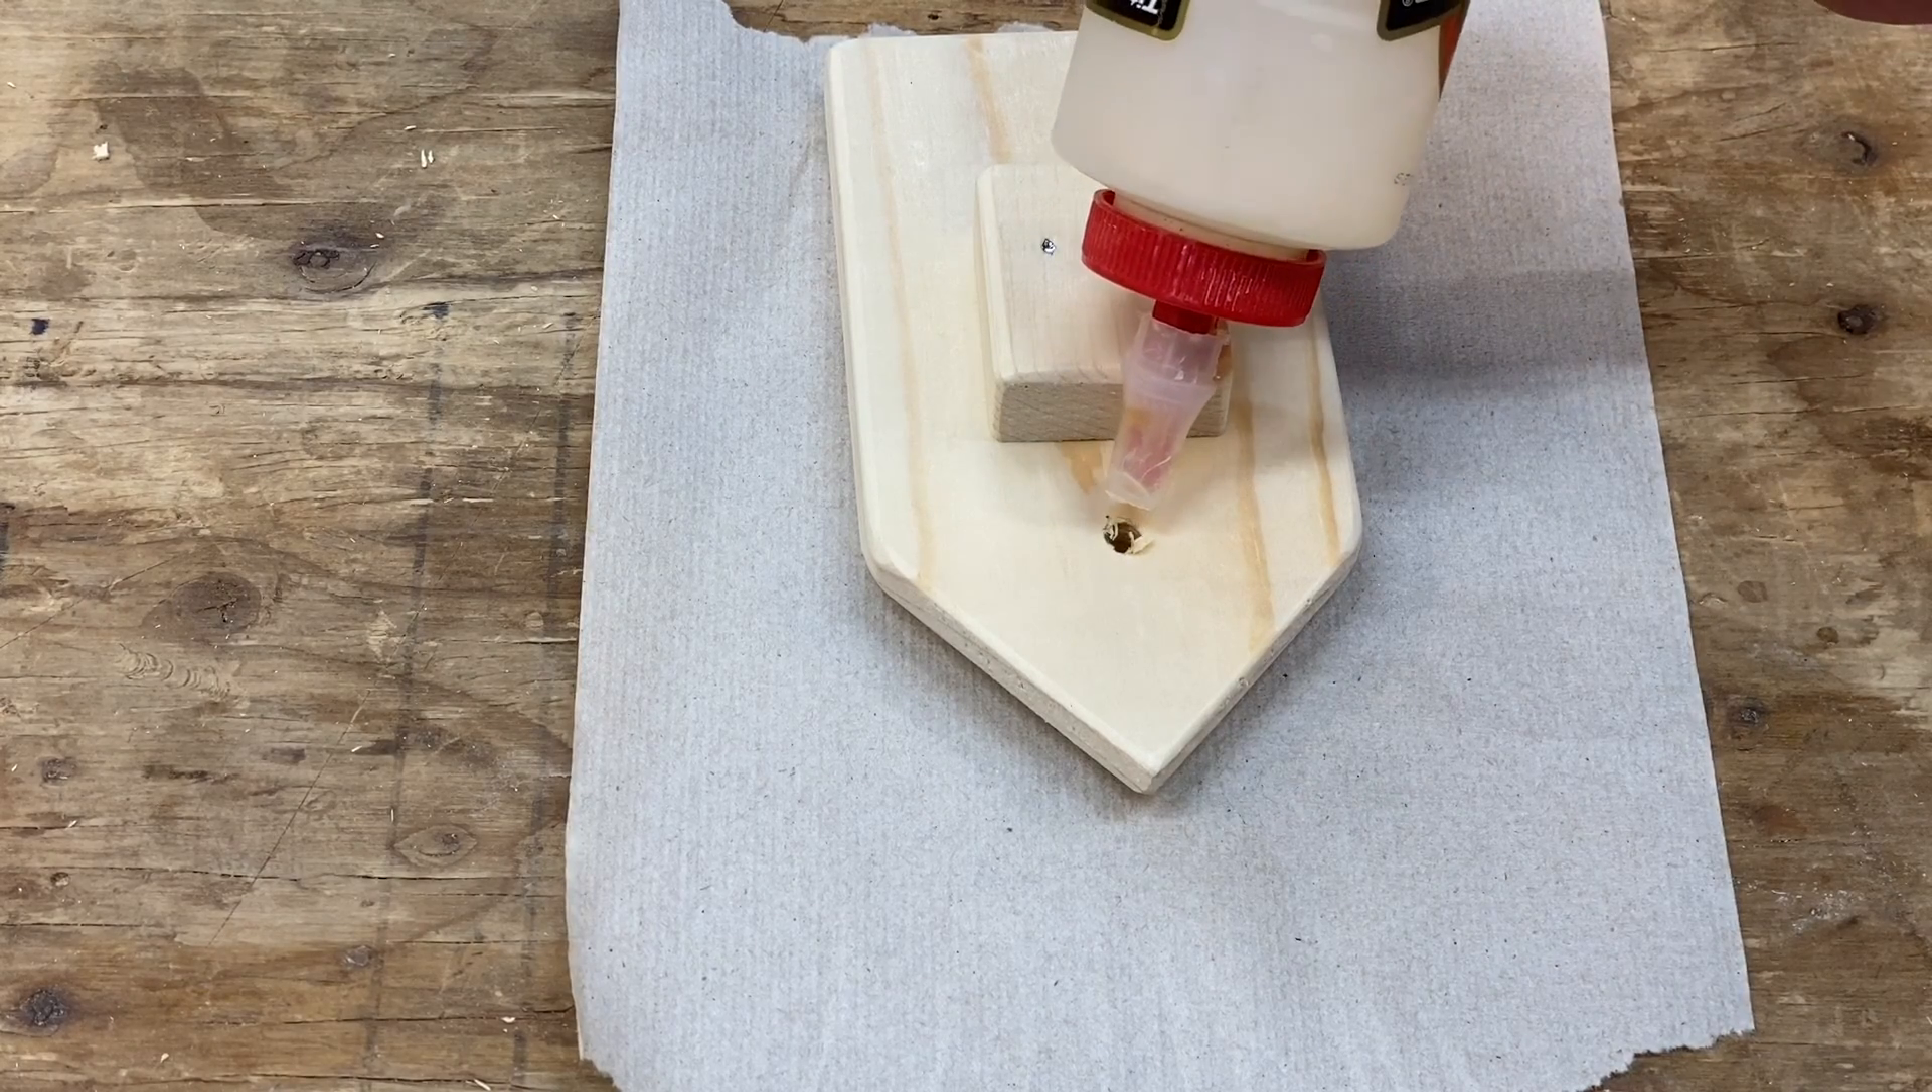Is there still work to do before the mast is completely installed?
Yes.